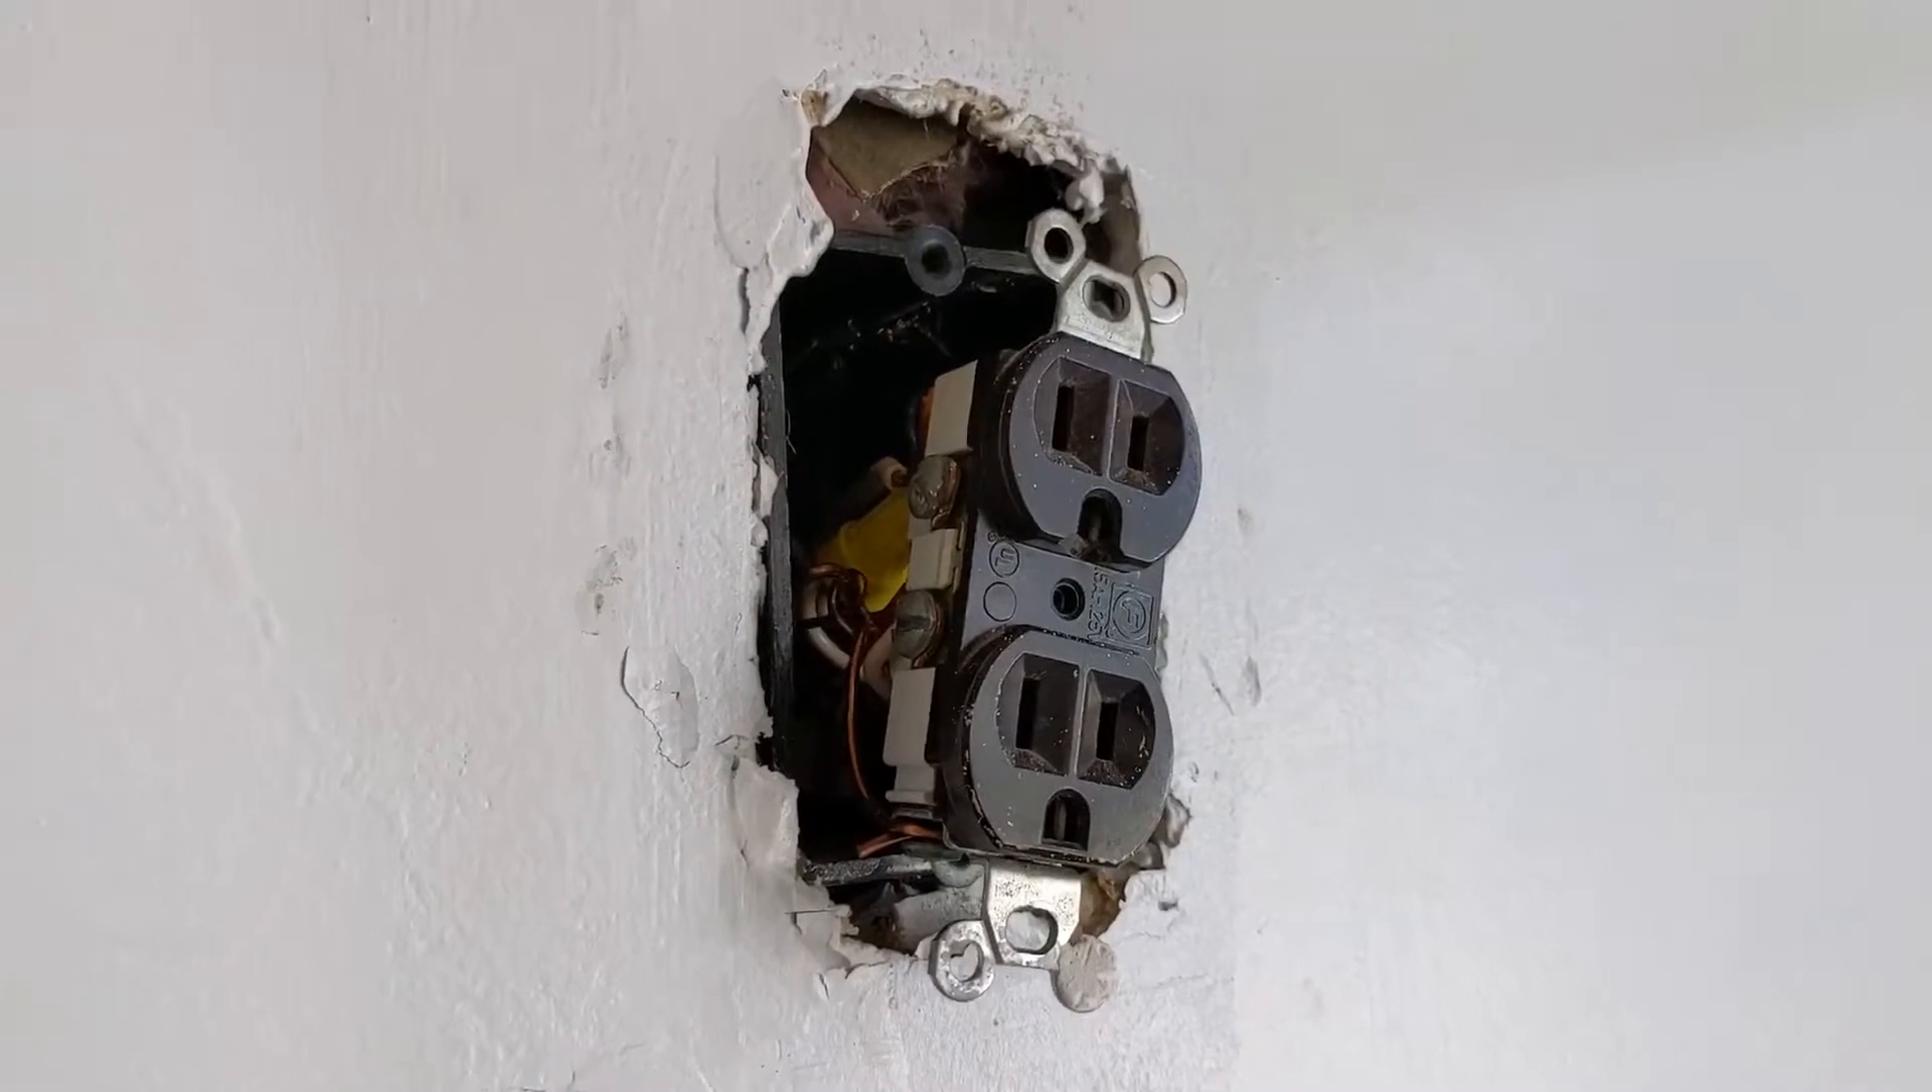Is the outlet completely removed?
No.